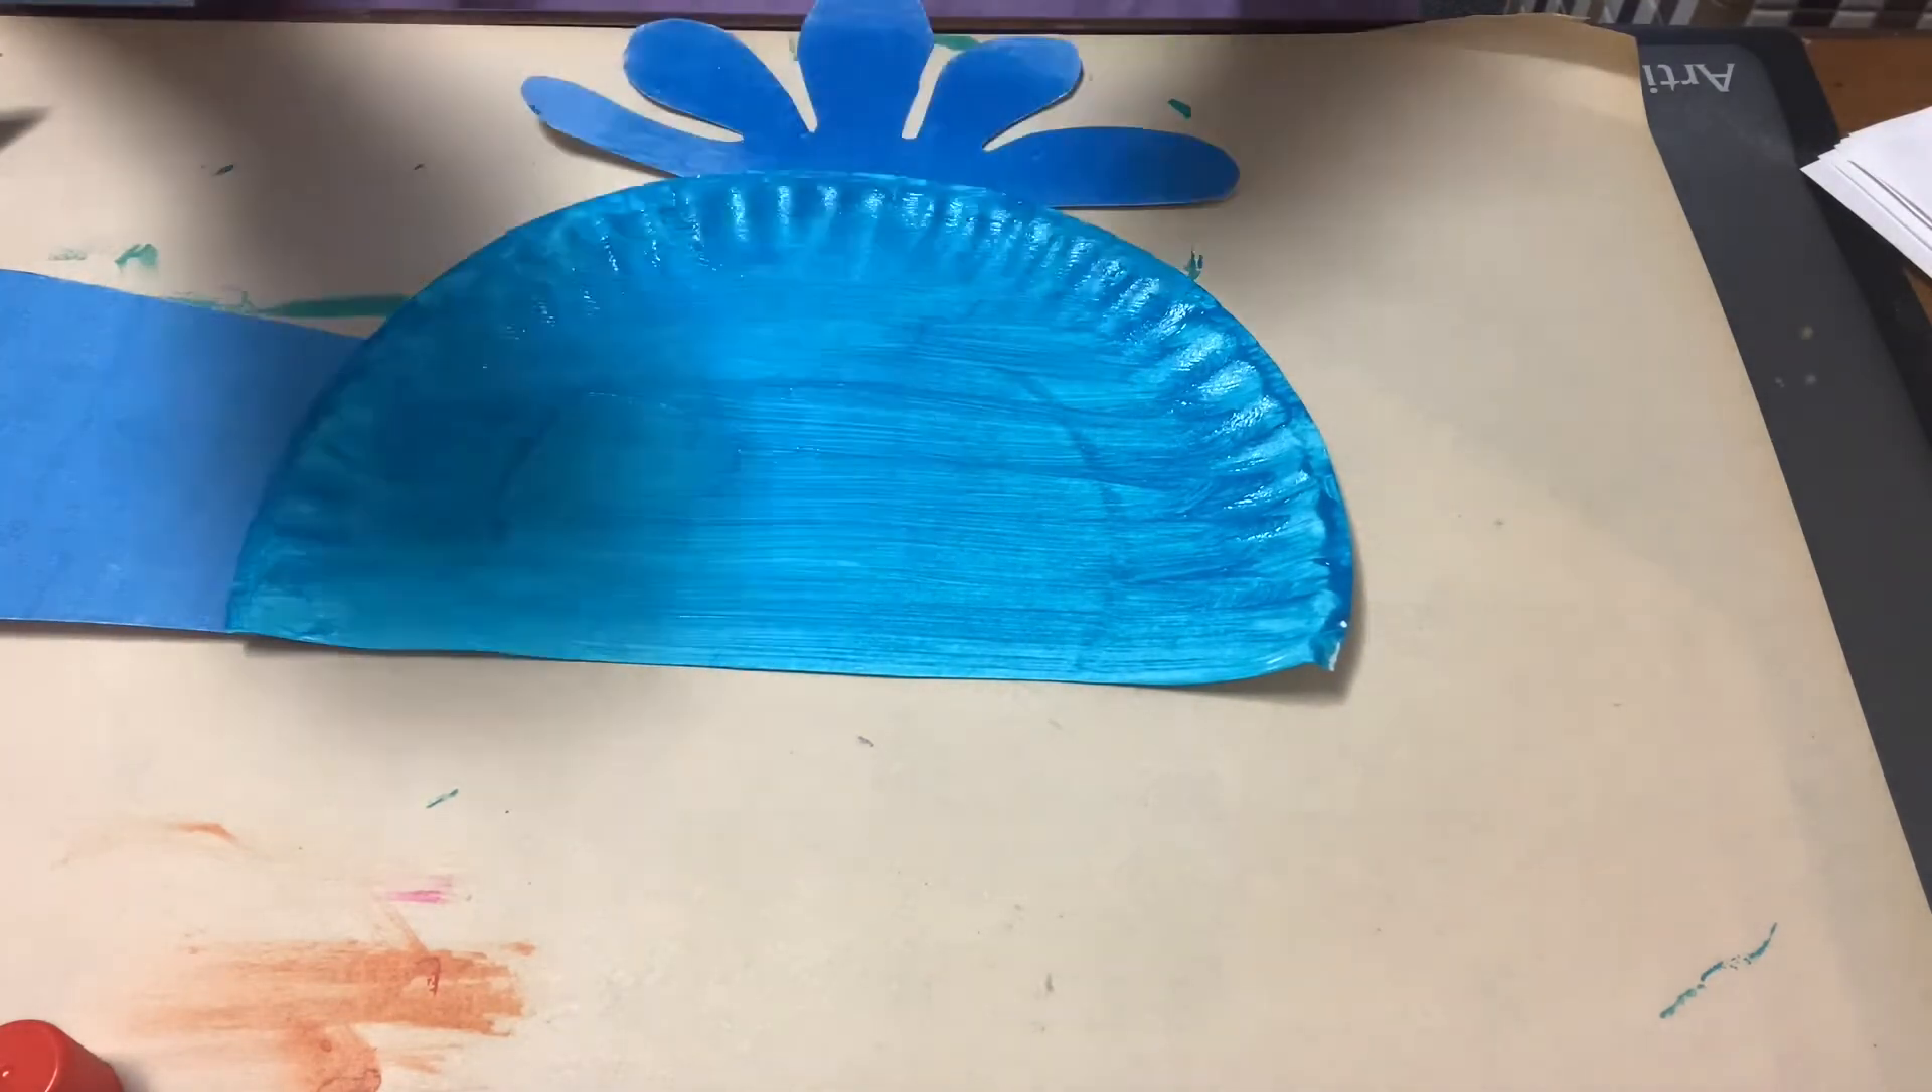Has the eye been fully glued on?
No.